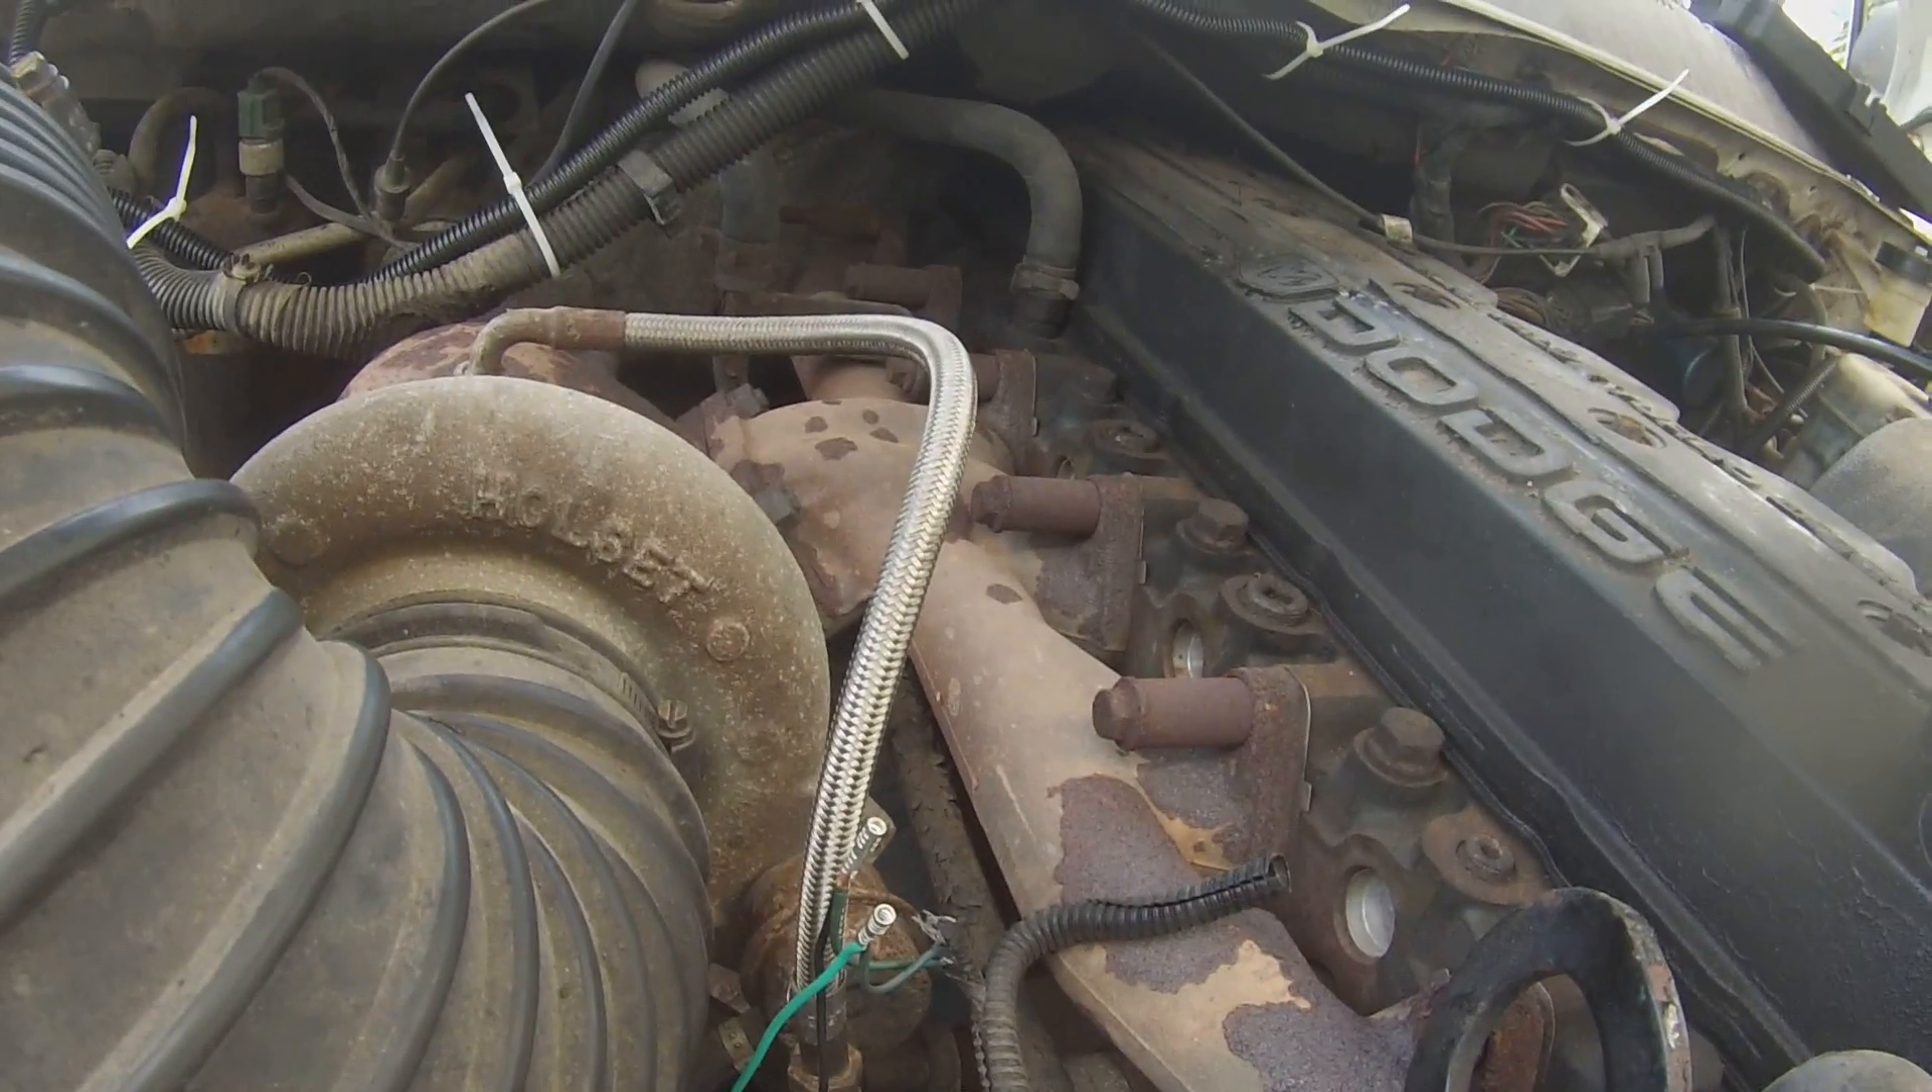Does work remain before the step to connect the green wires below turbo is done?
Yes.